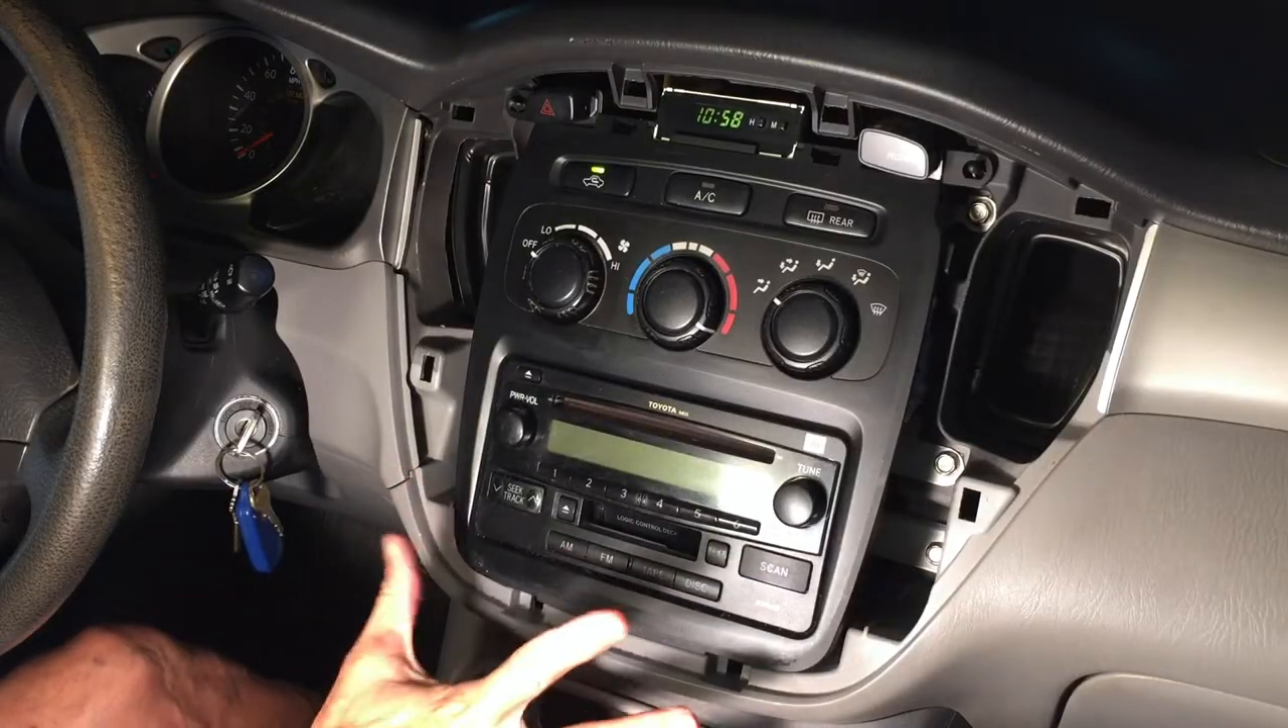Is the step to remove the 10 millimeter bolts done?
No.